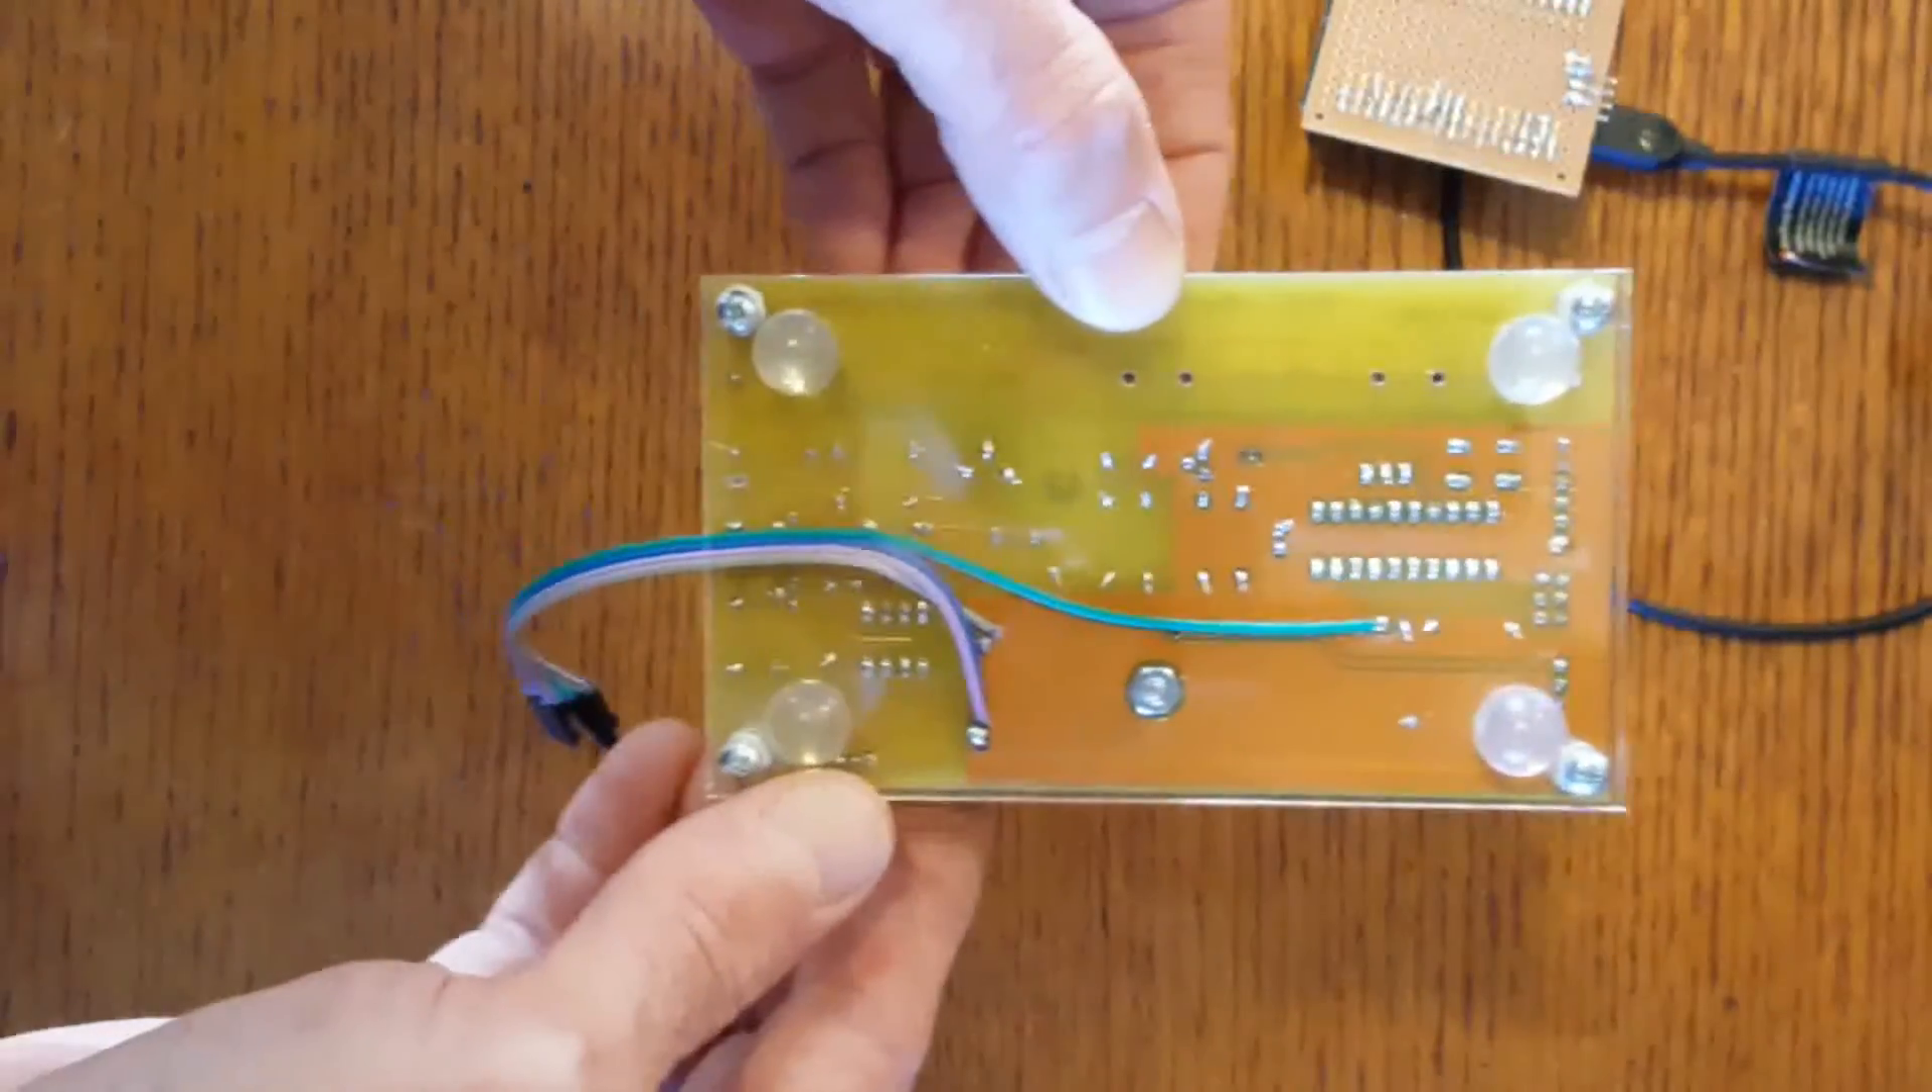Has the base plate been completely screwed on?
Yes.